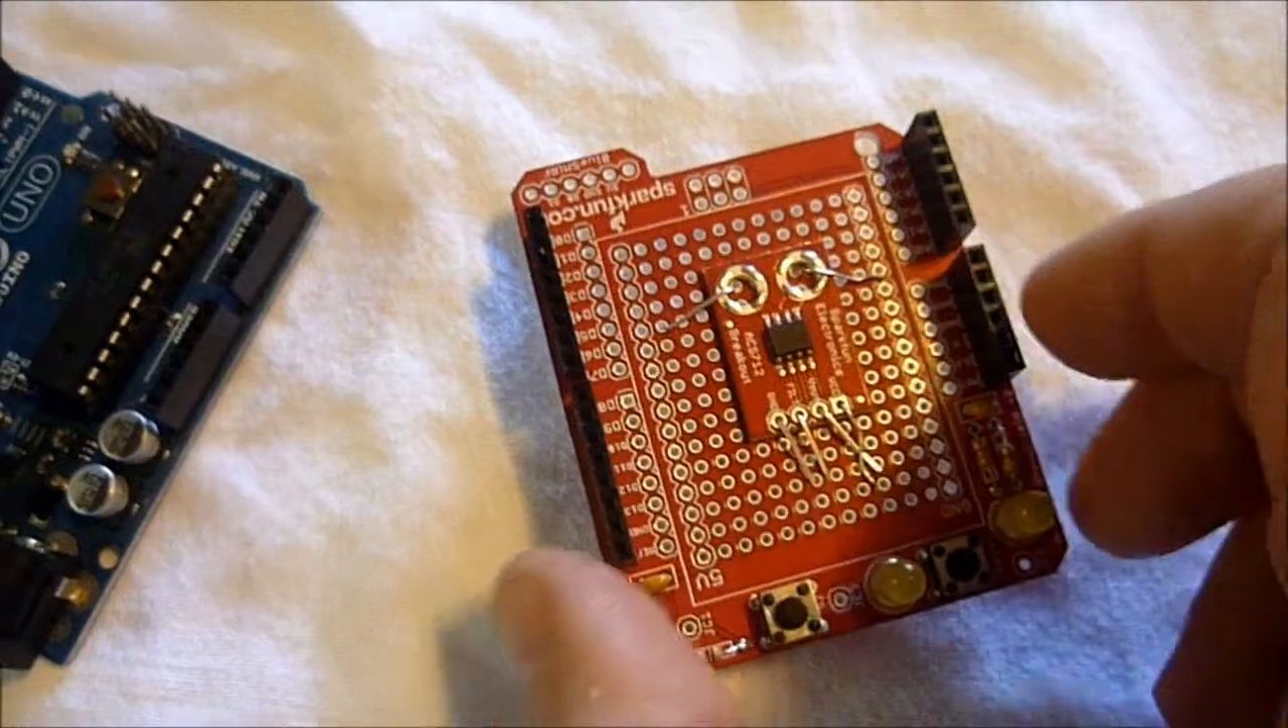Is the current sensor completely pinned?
Yes.